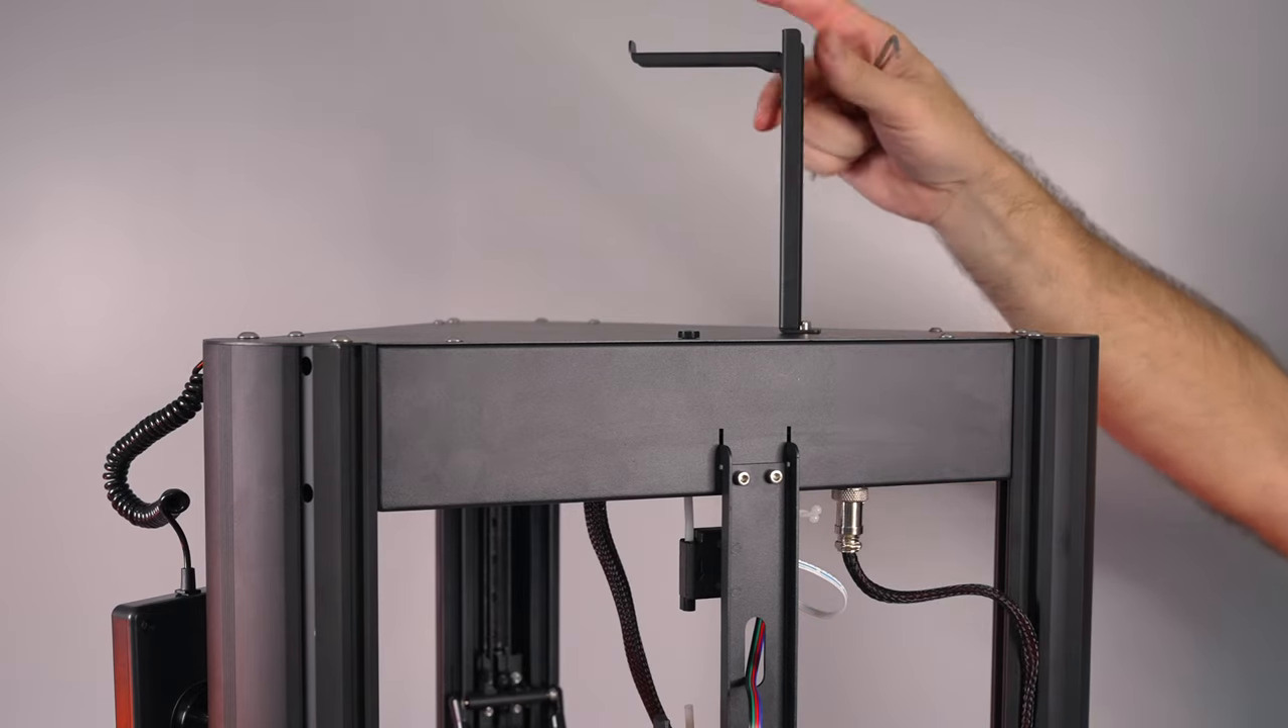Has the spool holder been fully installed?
Yes.